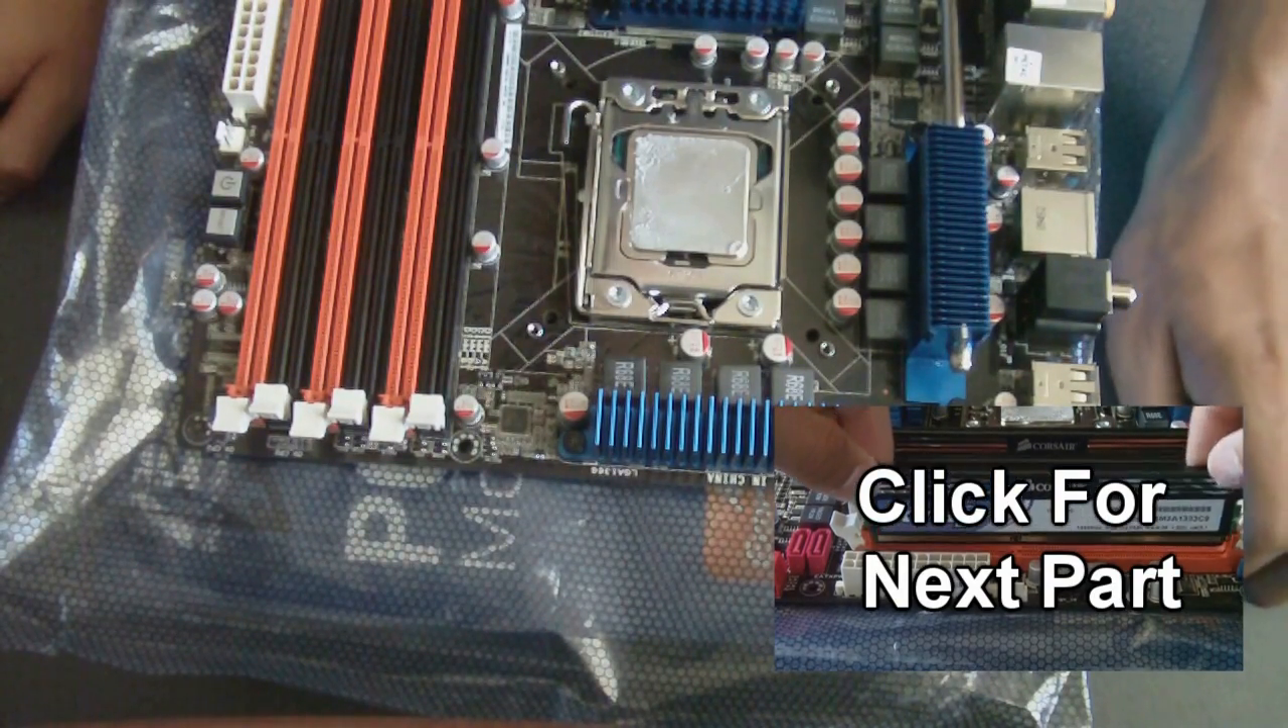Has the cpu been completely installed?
Yes.